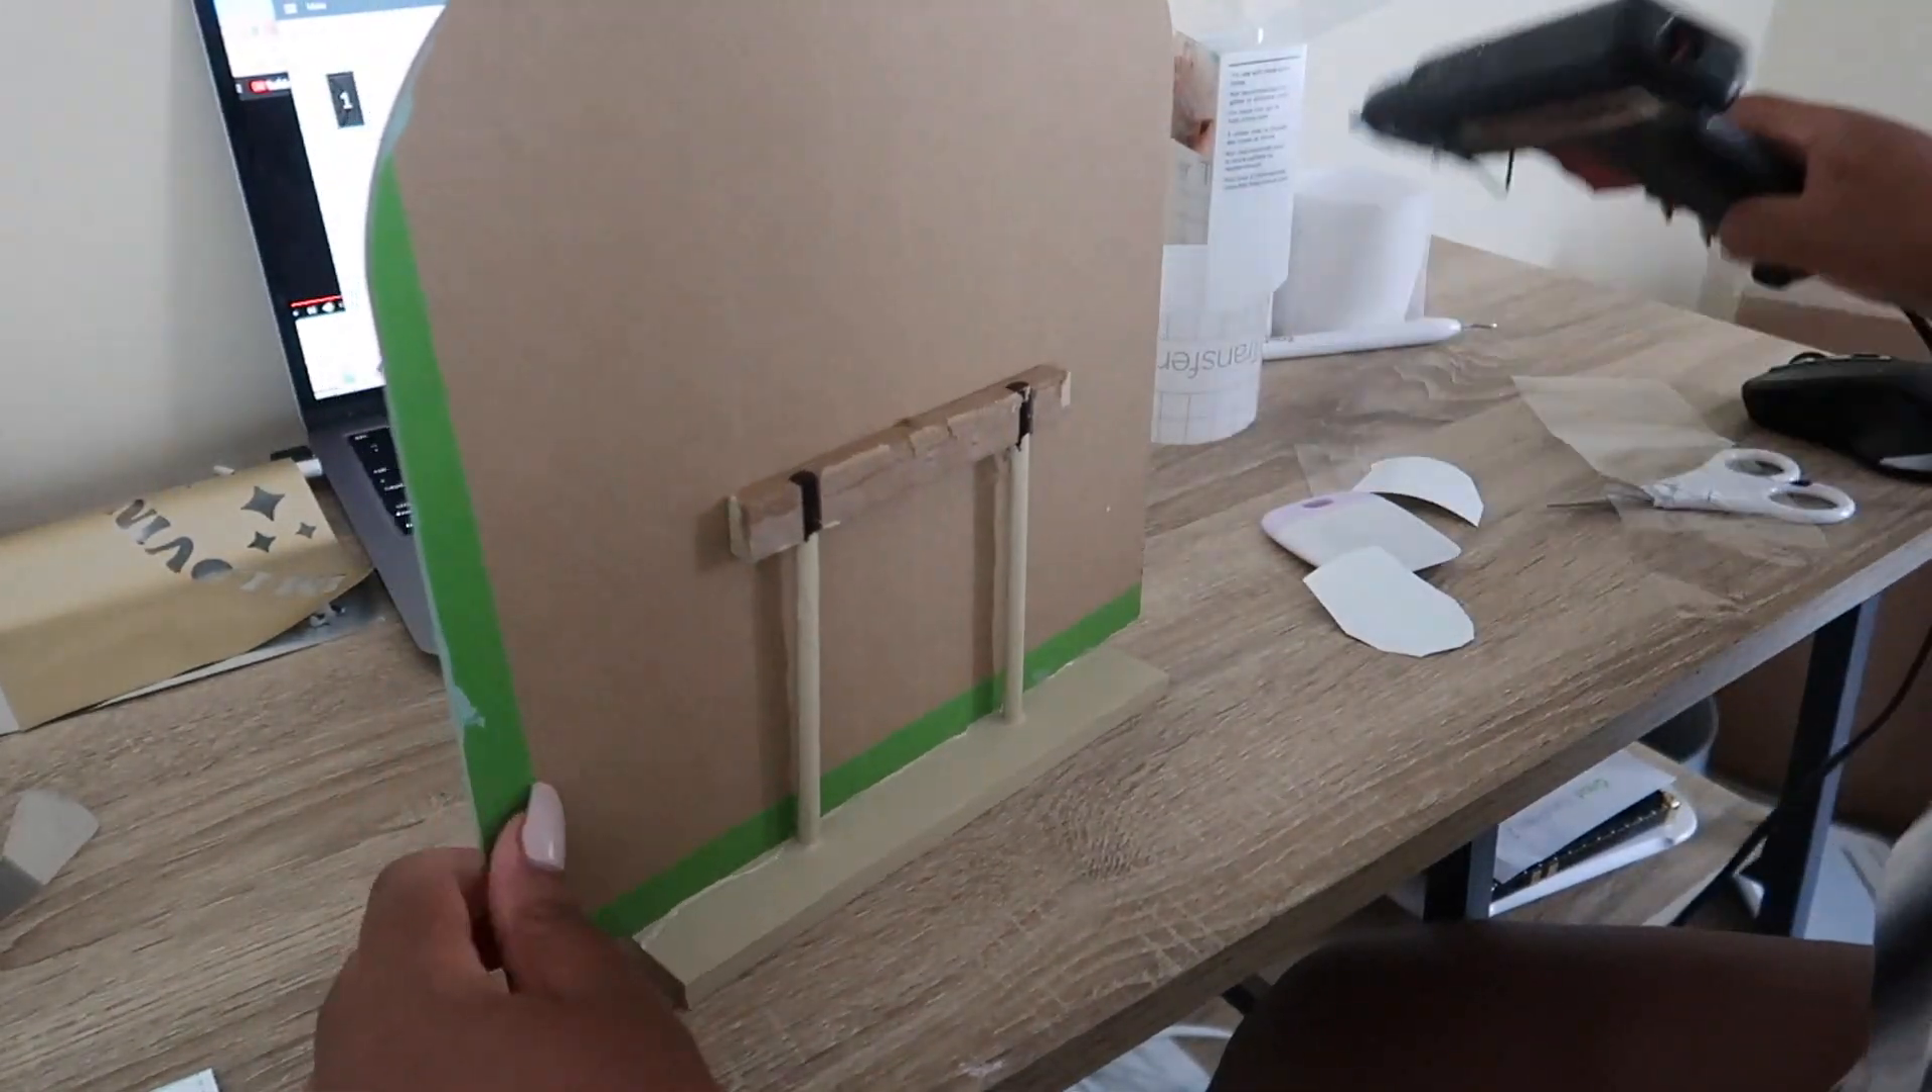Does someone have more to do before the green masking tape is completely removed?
Yes.